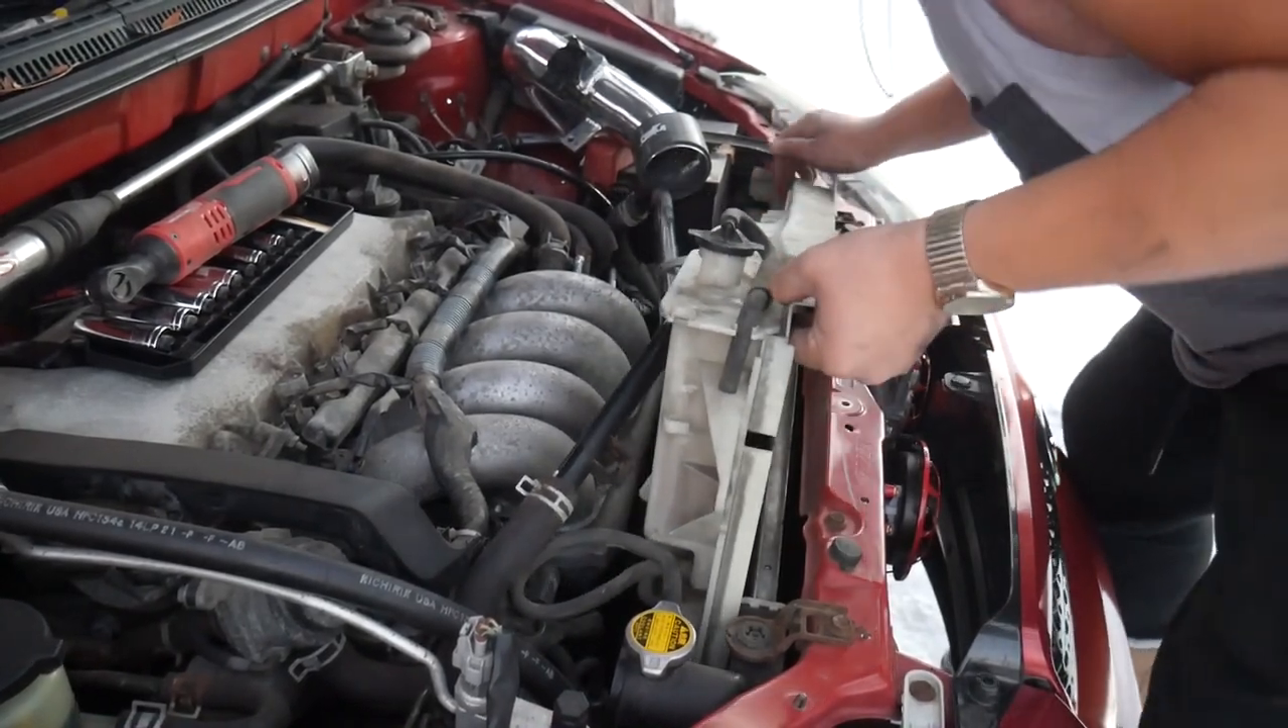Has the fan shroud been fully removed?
No.